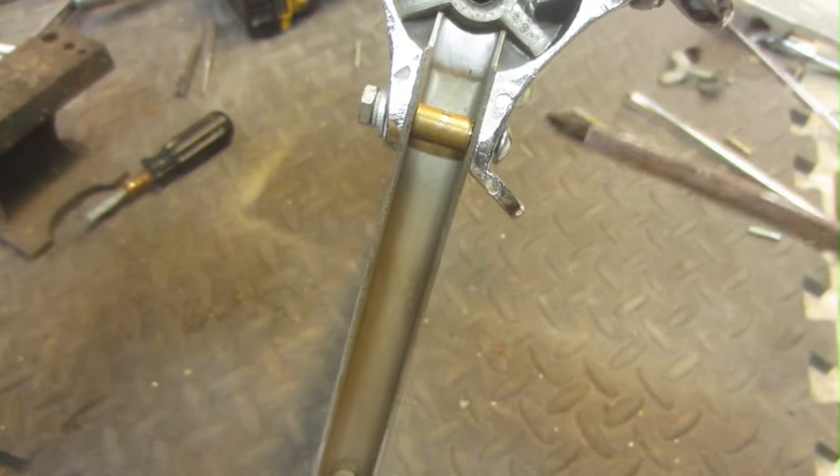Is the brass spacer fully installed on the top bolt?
Yes.